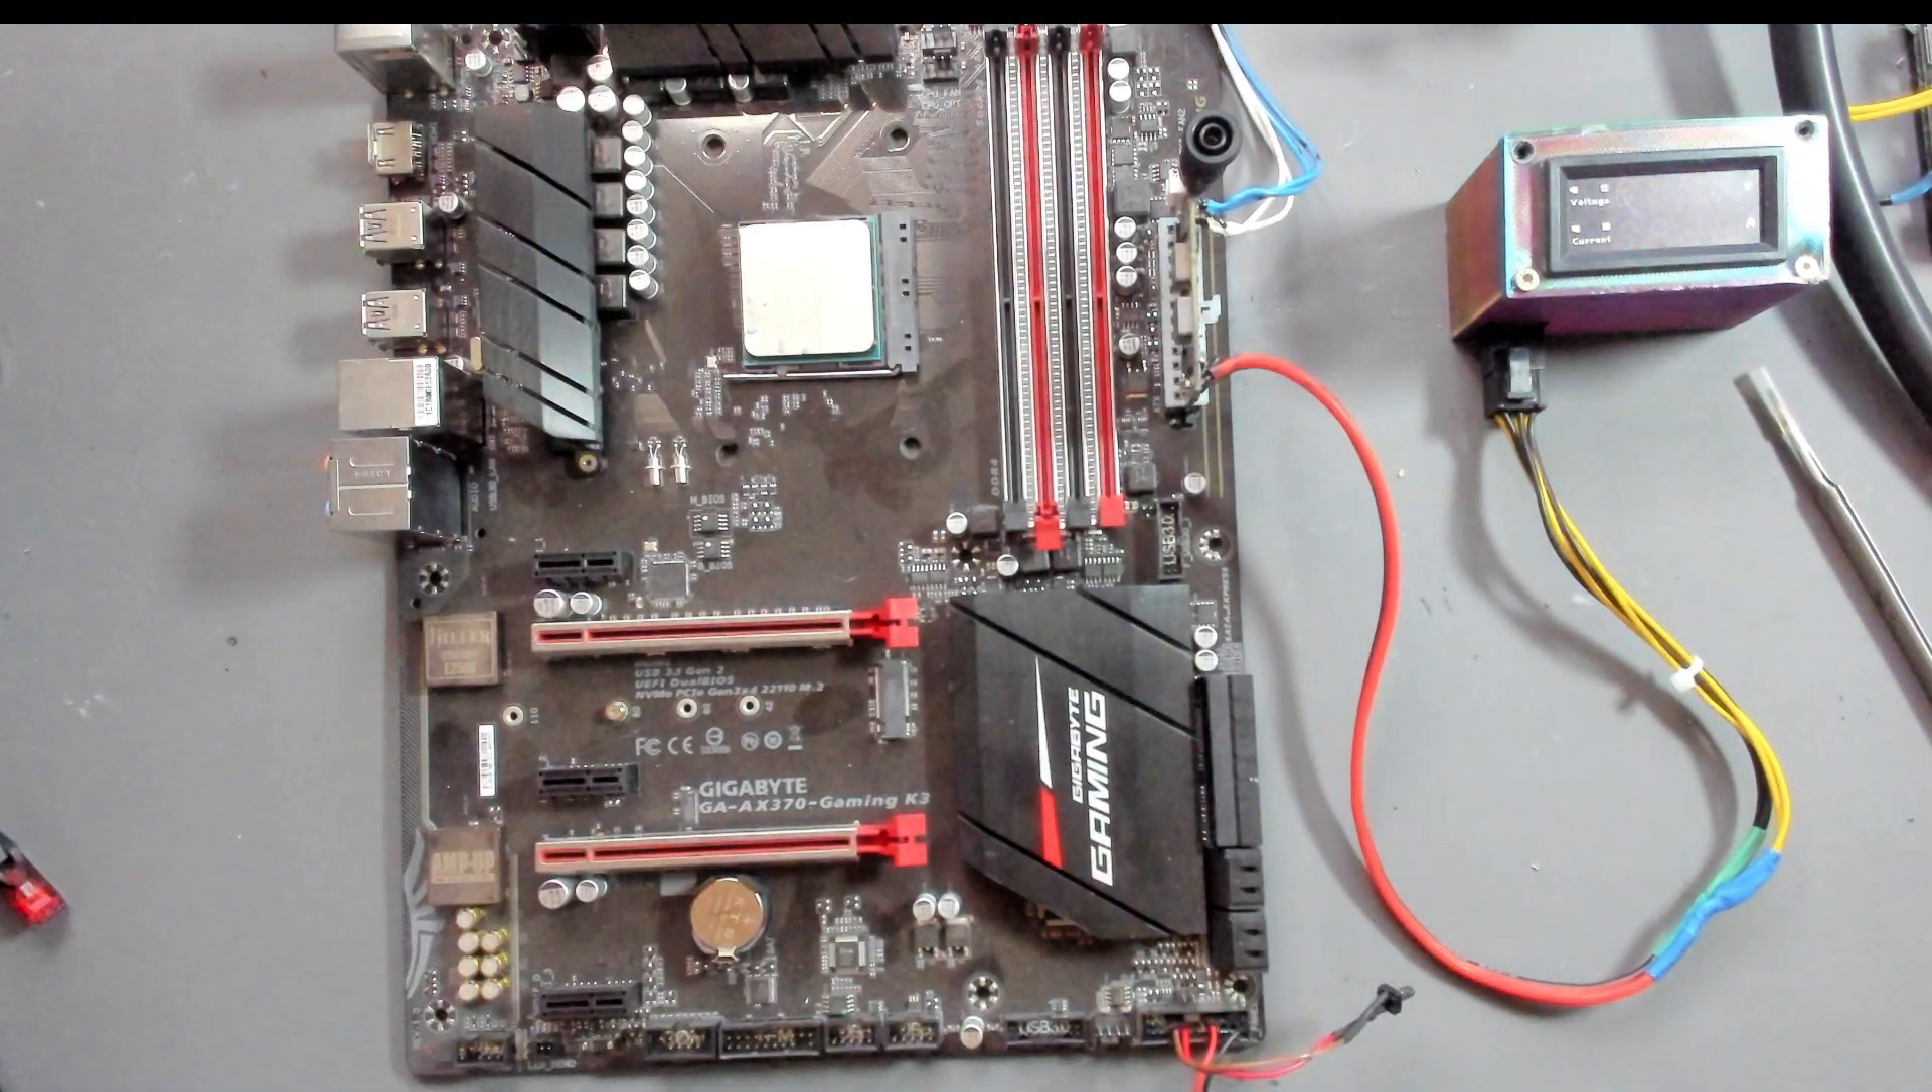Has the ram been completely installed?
No.